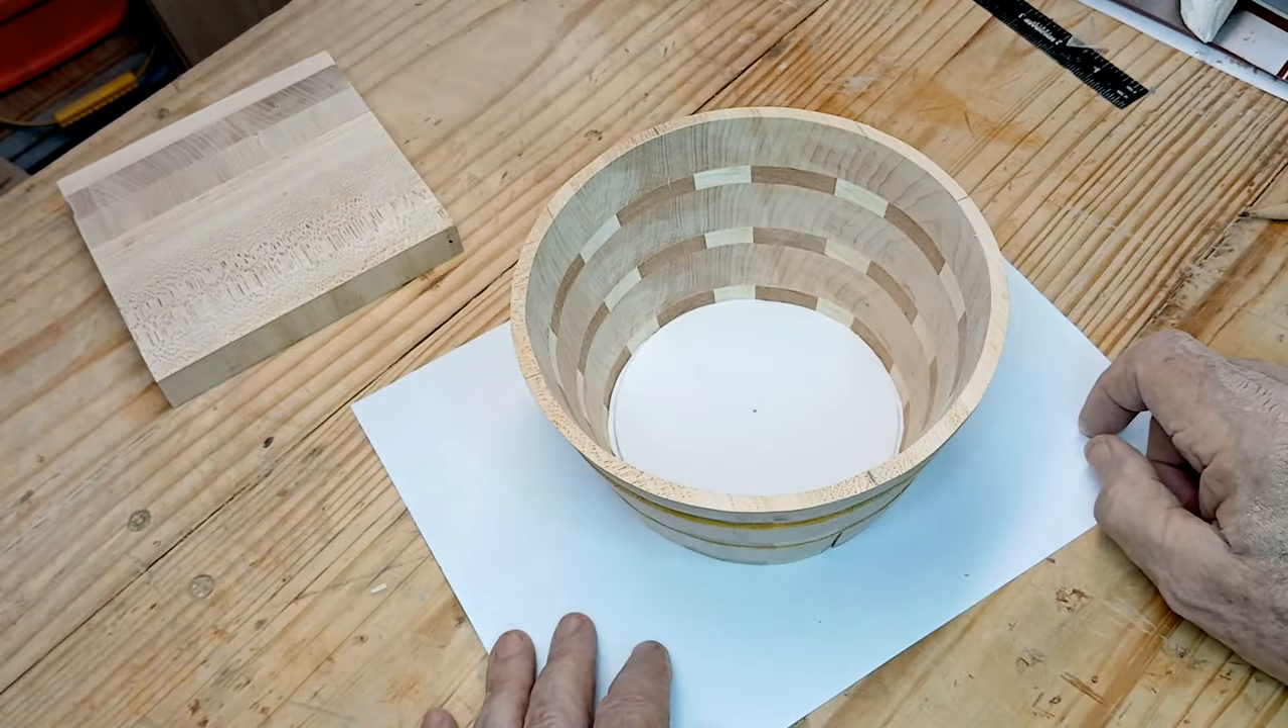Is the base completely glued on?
No.